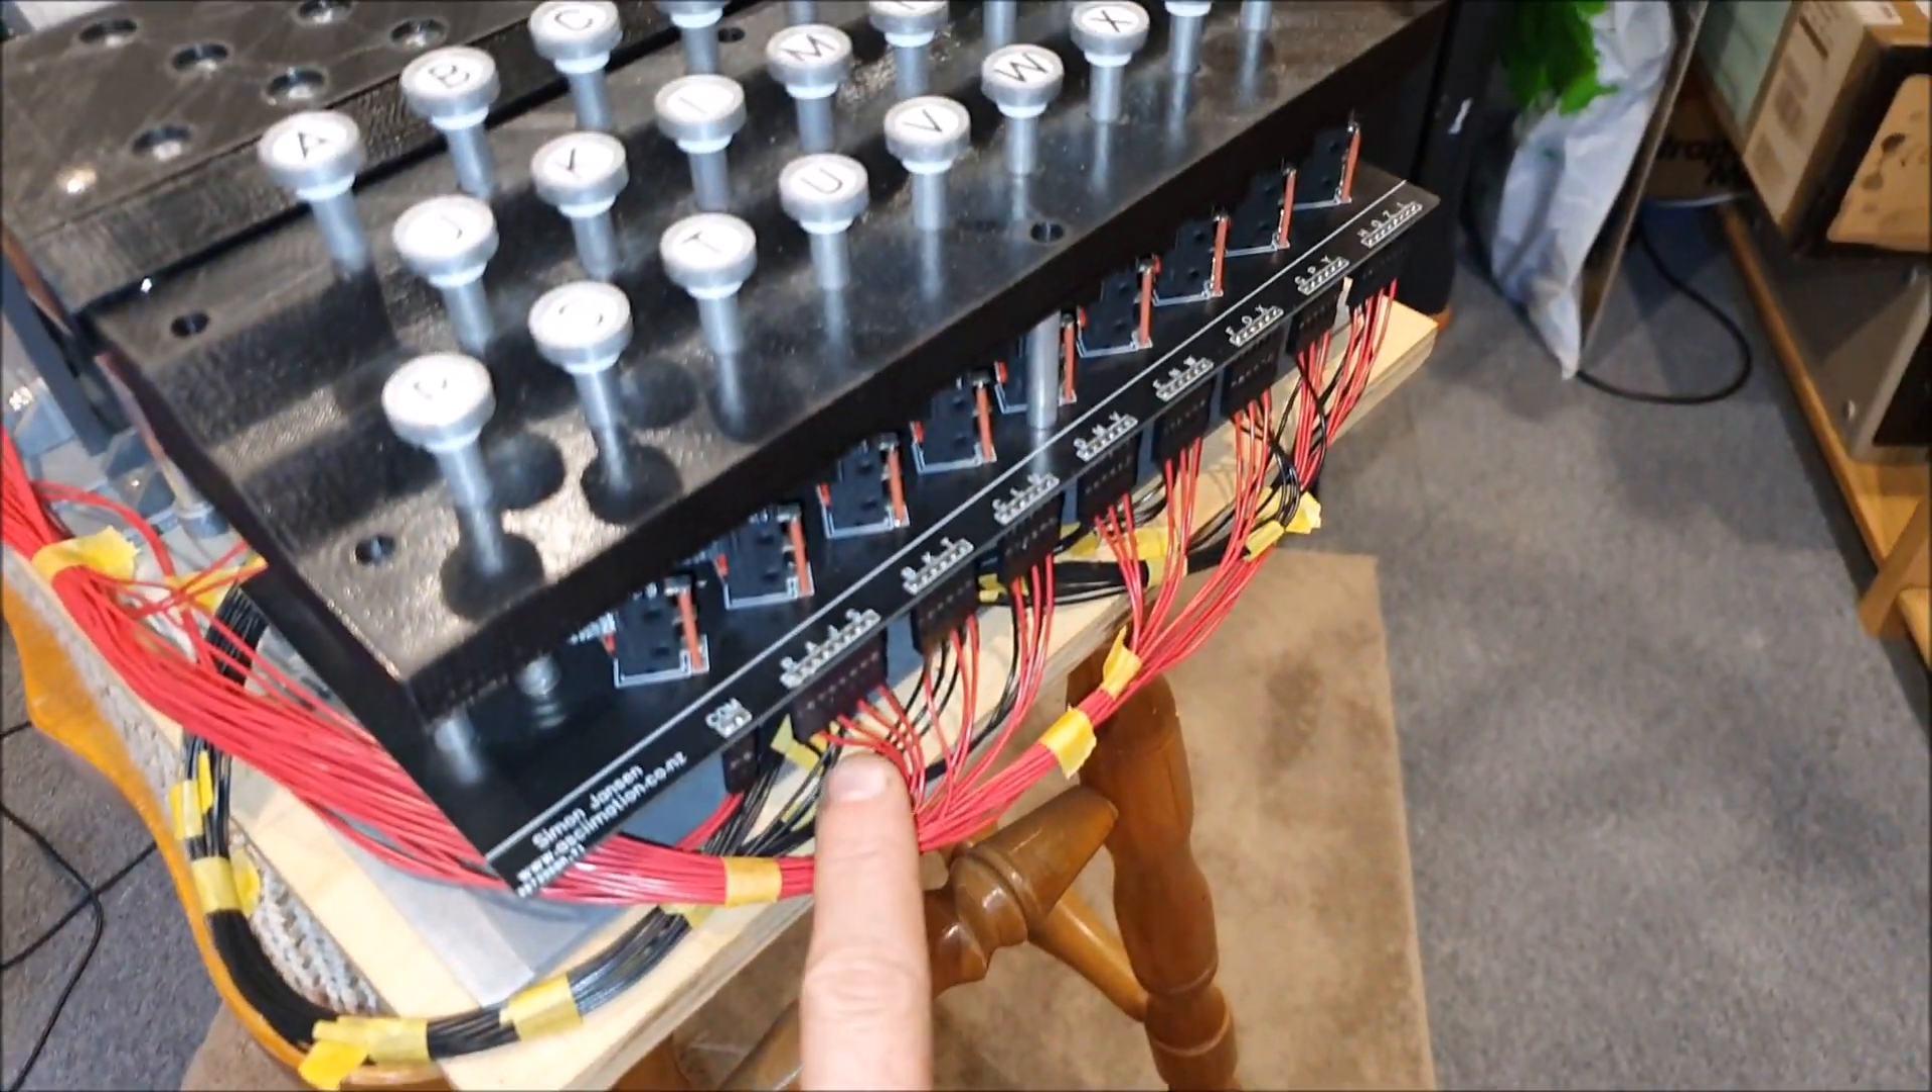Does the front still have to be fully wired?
No.